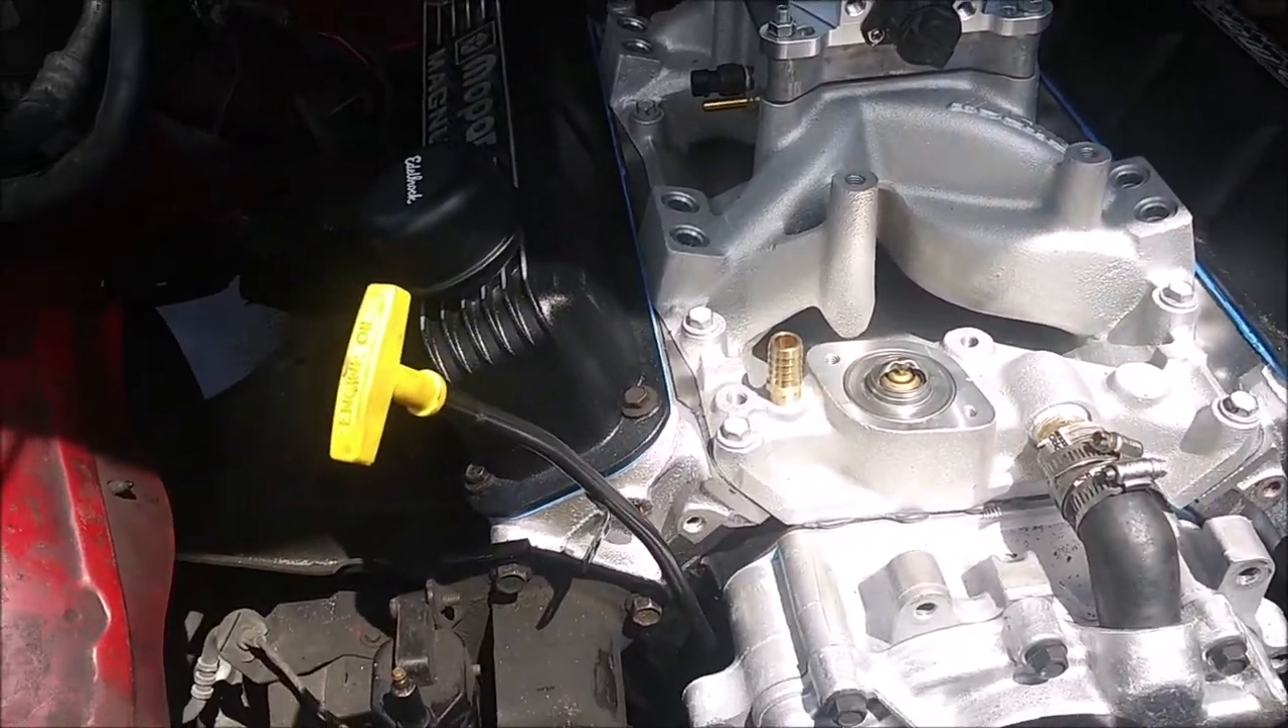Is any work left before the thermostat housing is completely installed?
Yes.